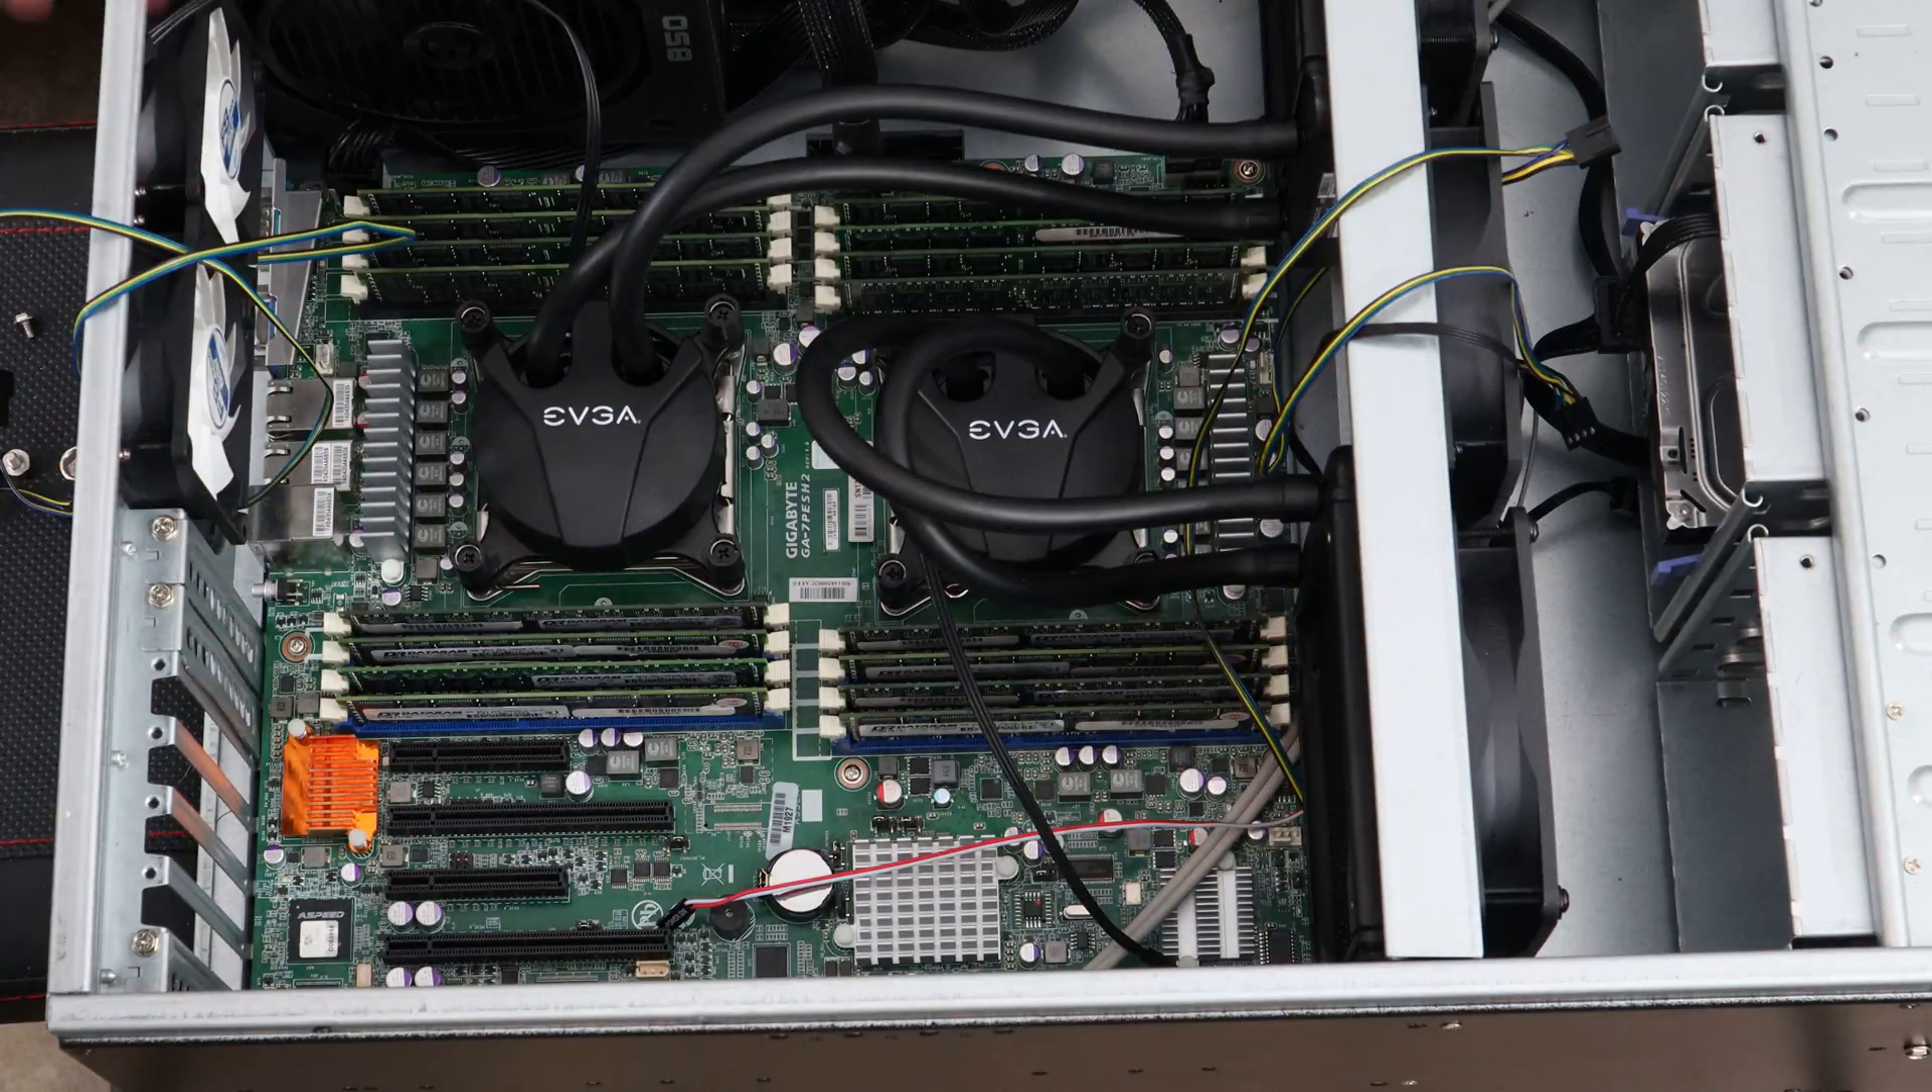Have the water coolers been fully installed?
Yes.